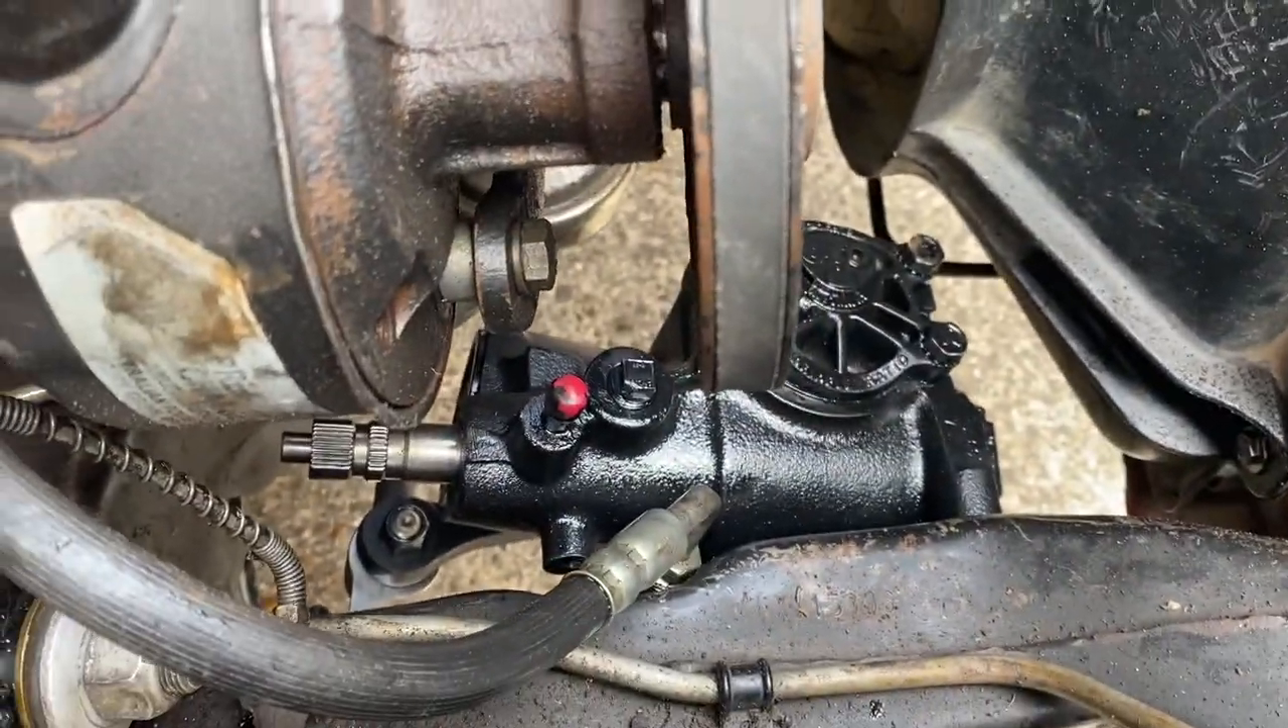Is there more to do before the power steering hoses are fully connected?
Yes.